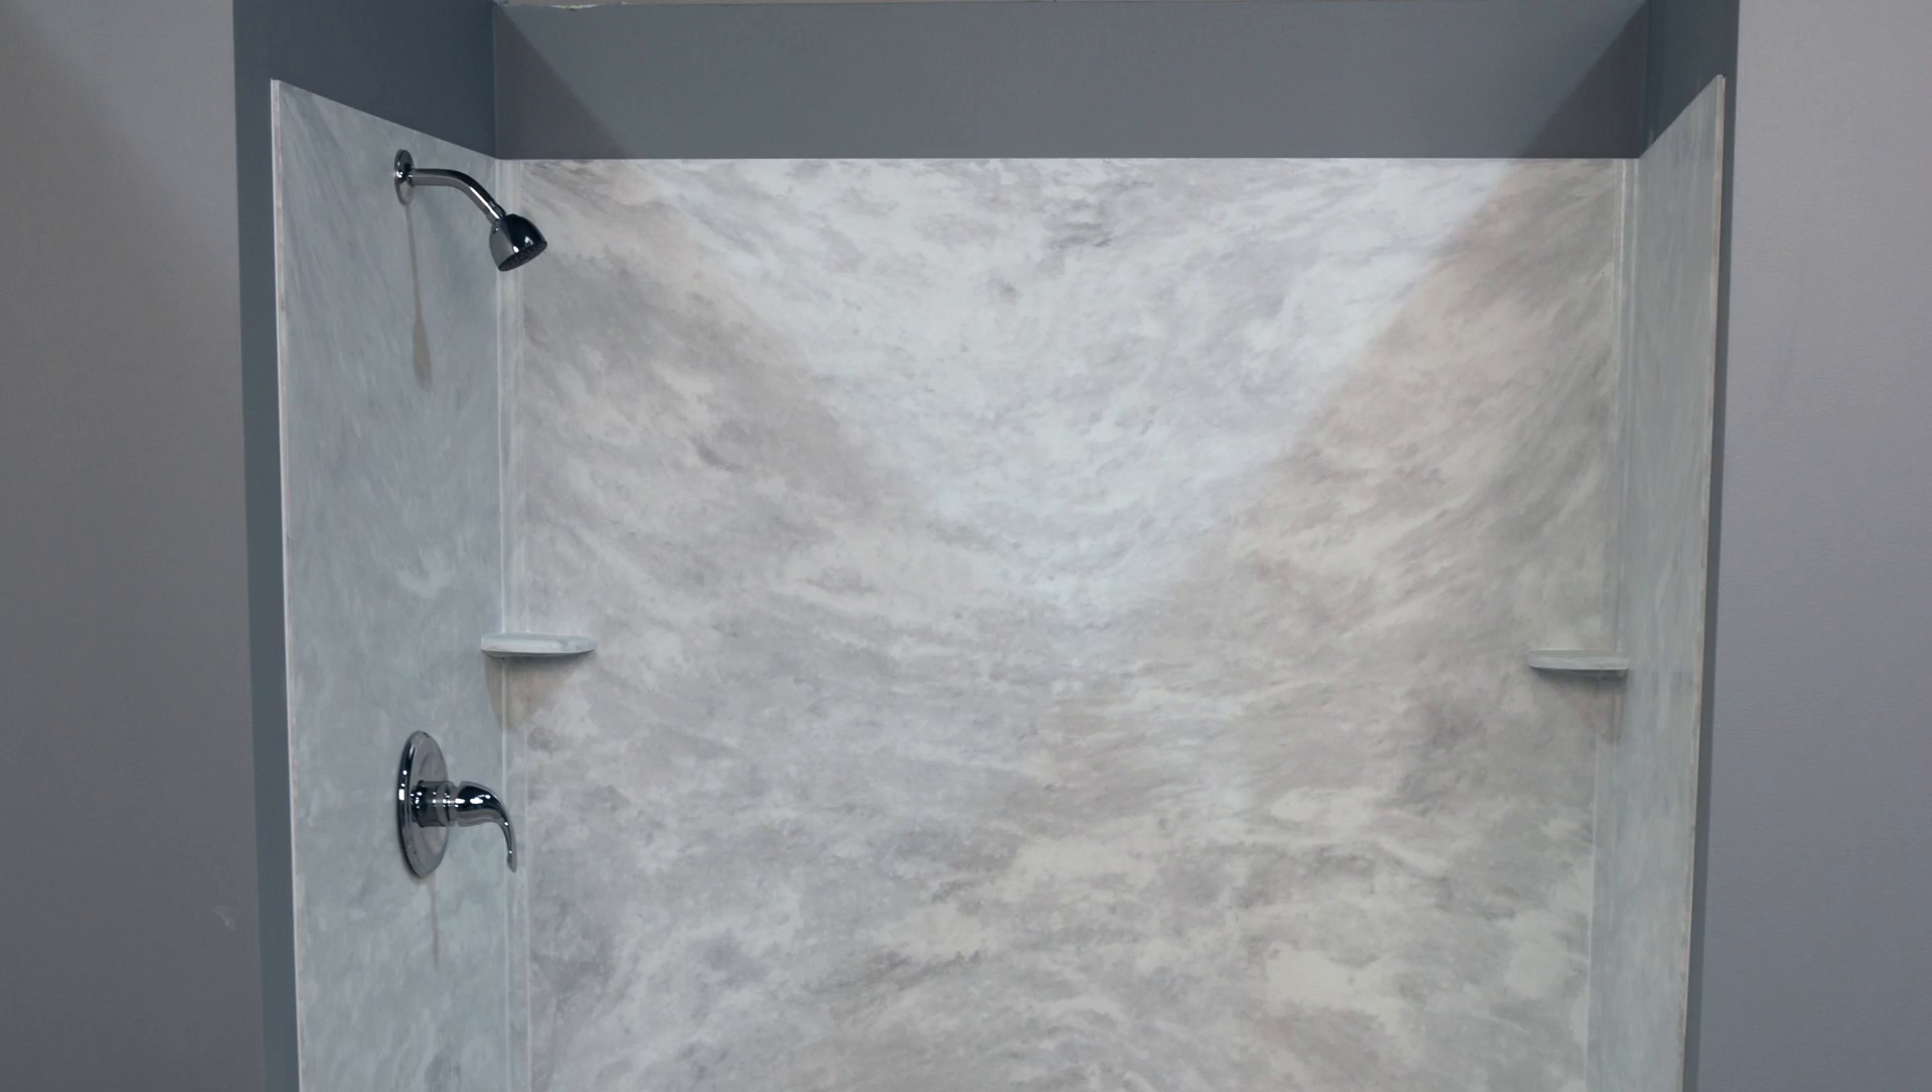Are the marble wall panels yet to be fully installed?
No.